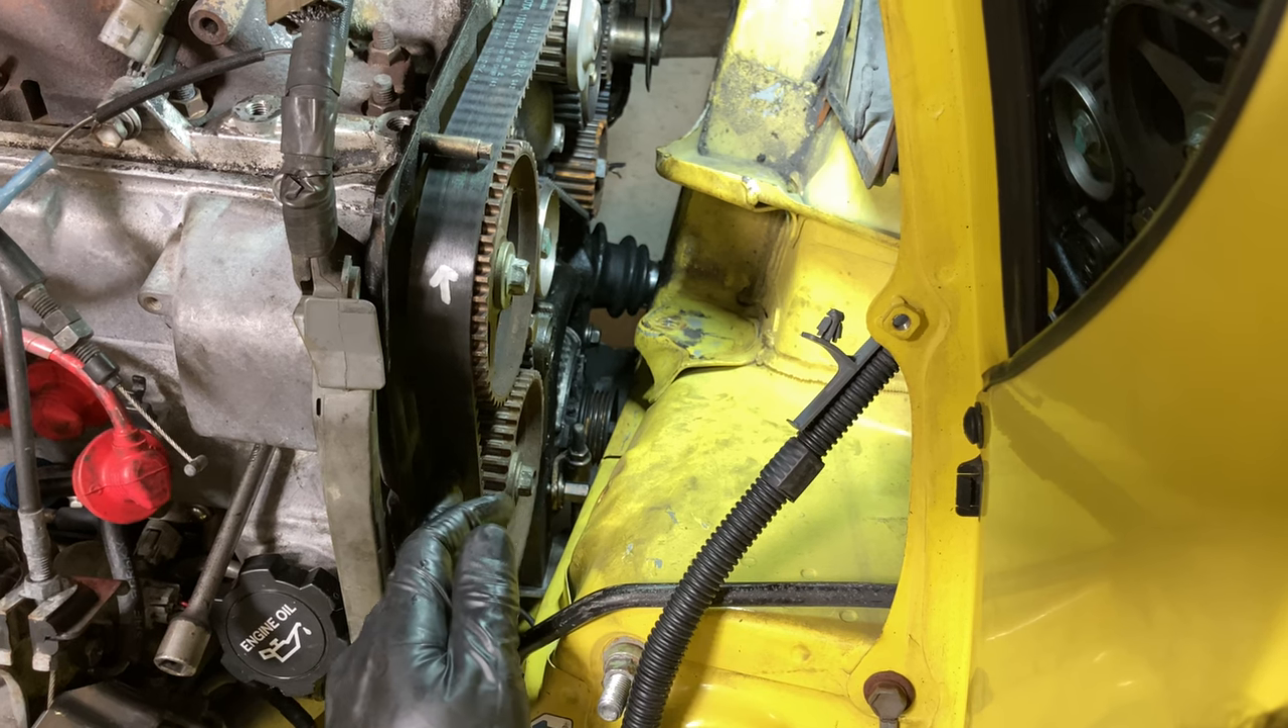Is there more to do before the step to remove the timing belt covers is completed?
No.